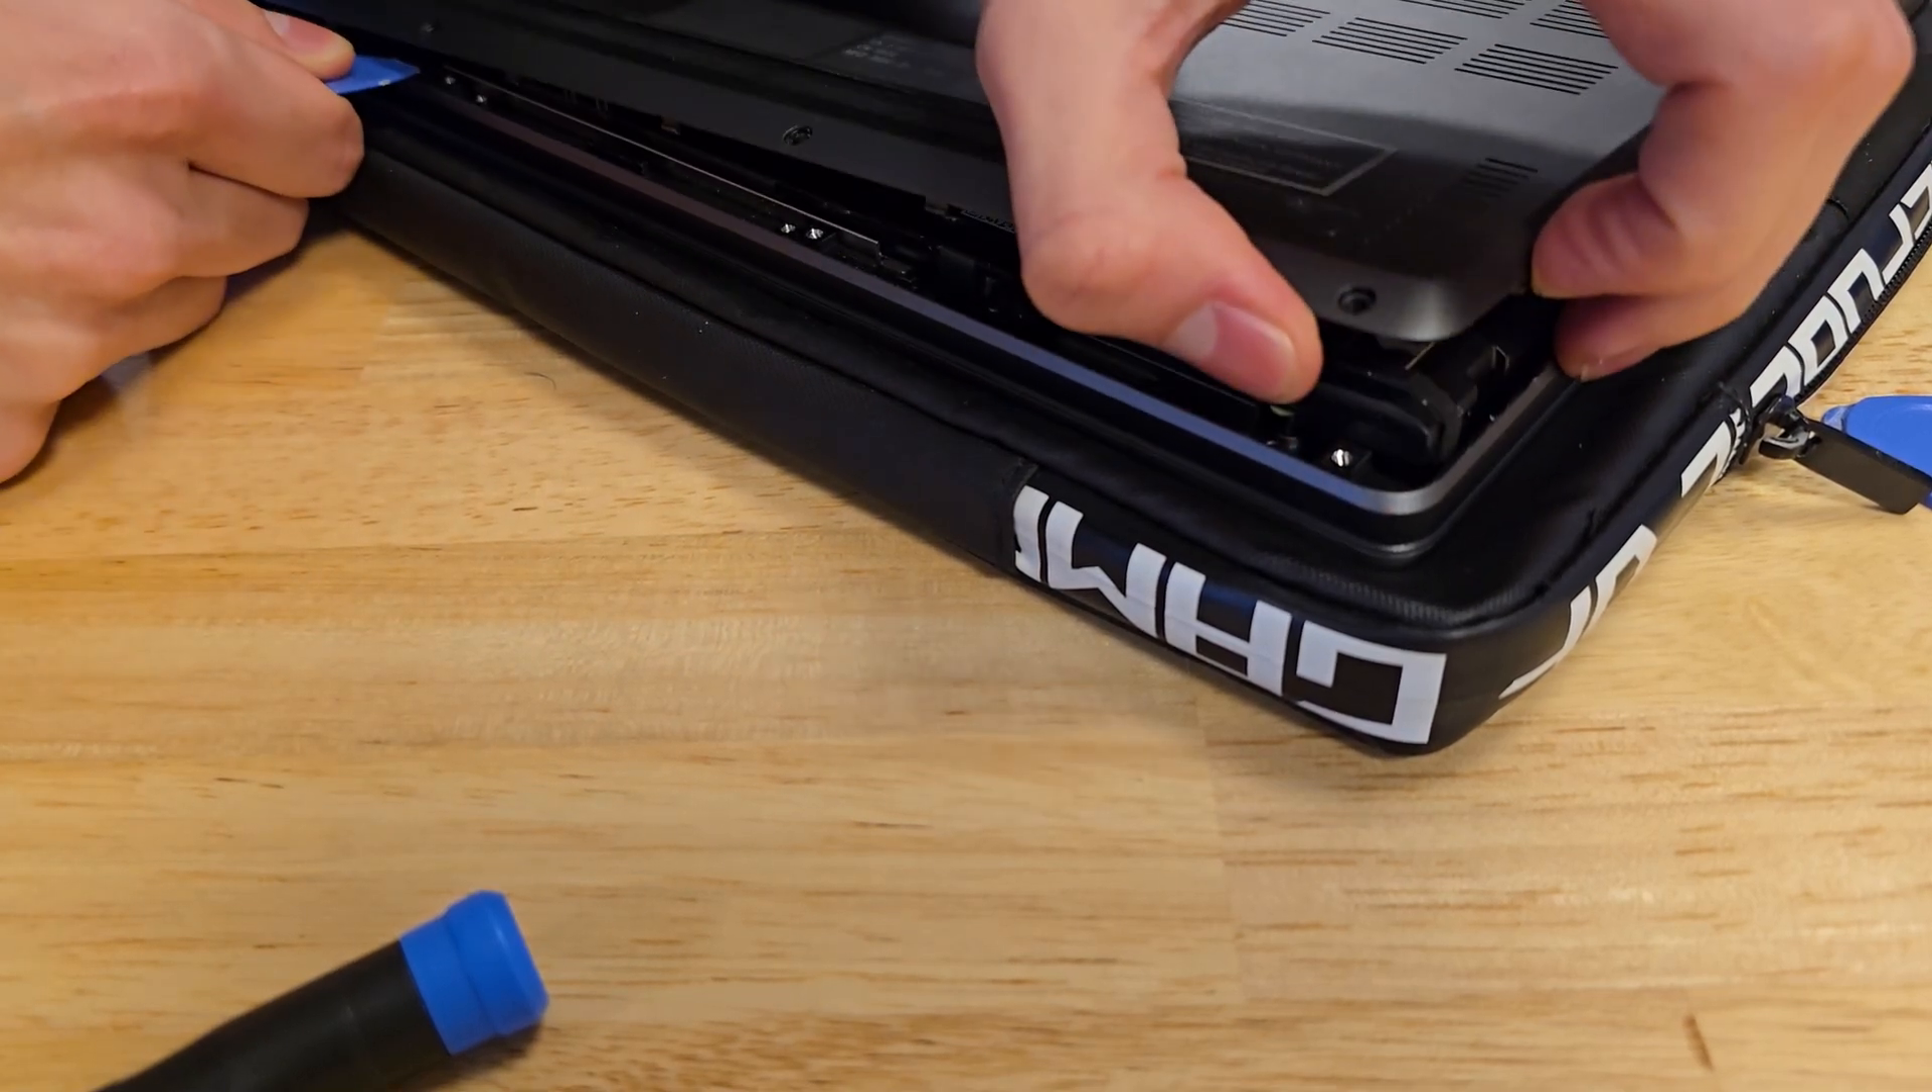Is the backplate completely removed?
No.